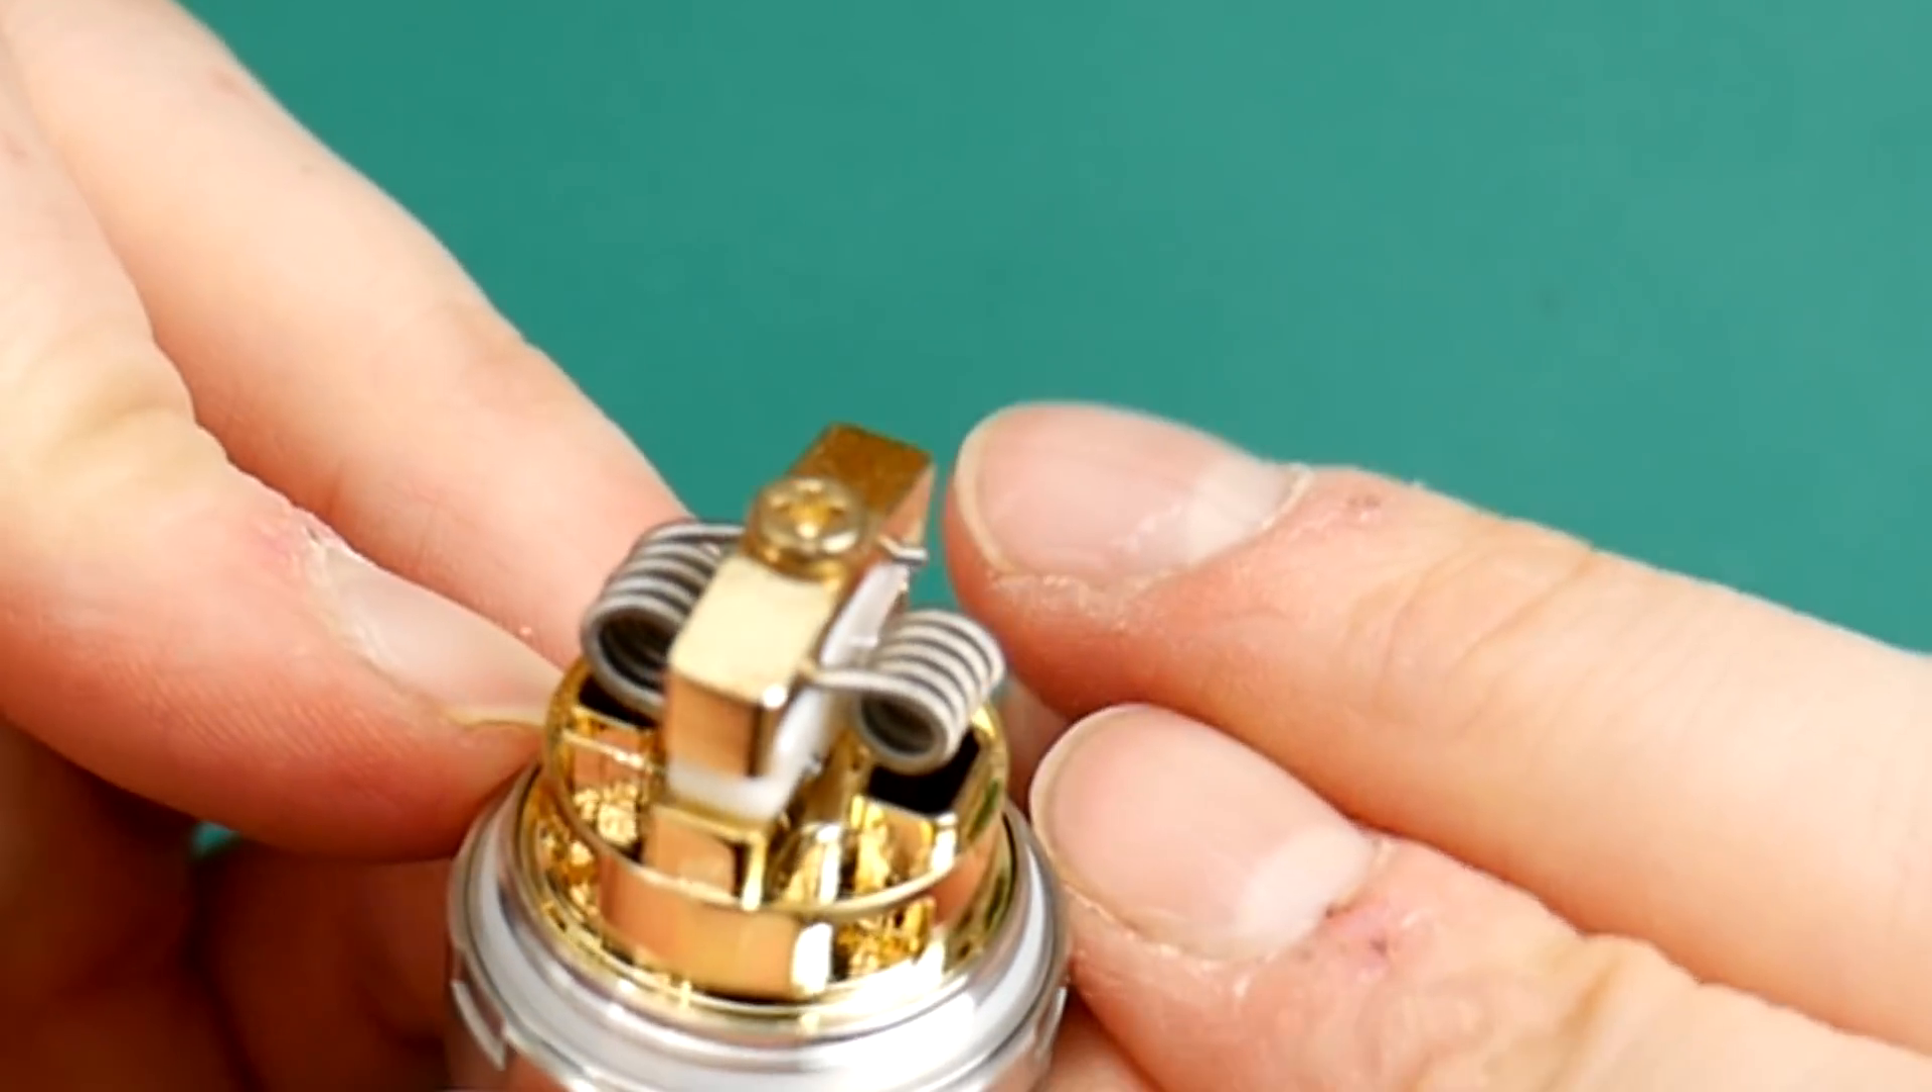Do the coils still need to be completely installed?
No.